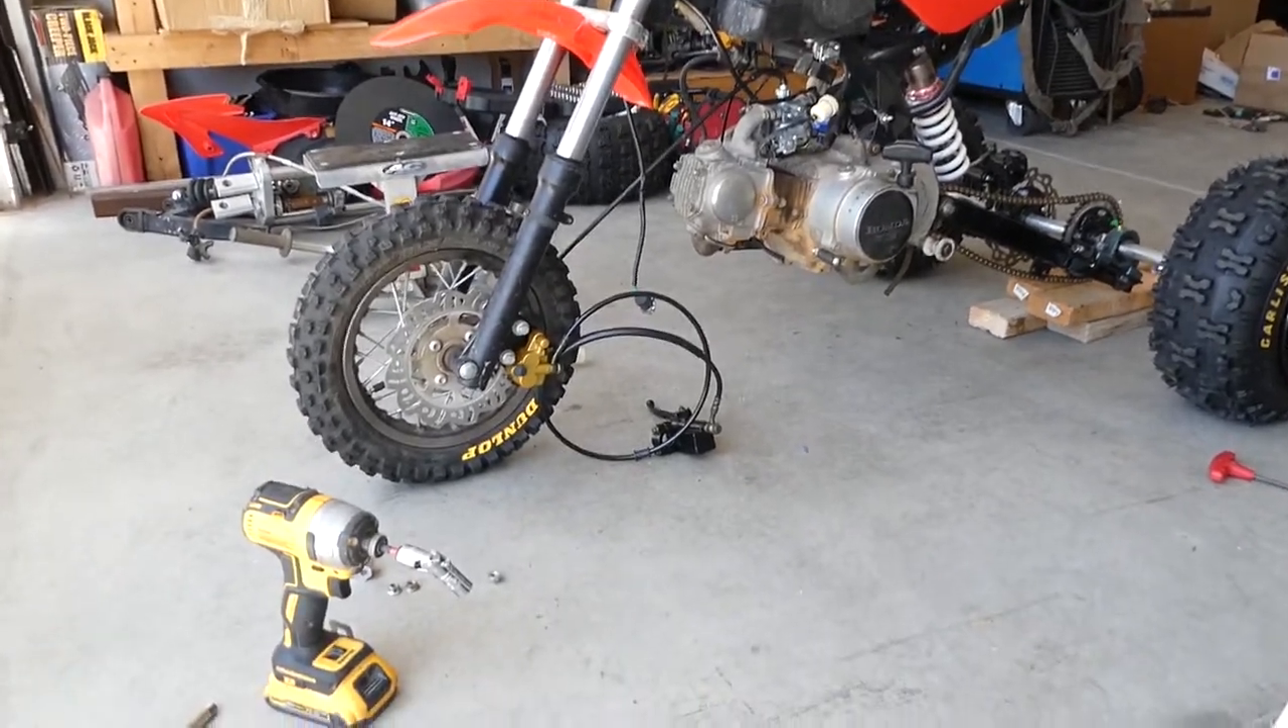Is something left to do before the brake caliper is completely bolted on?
No.